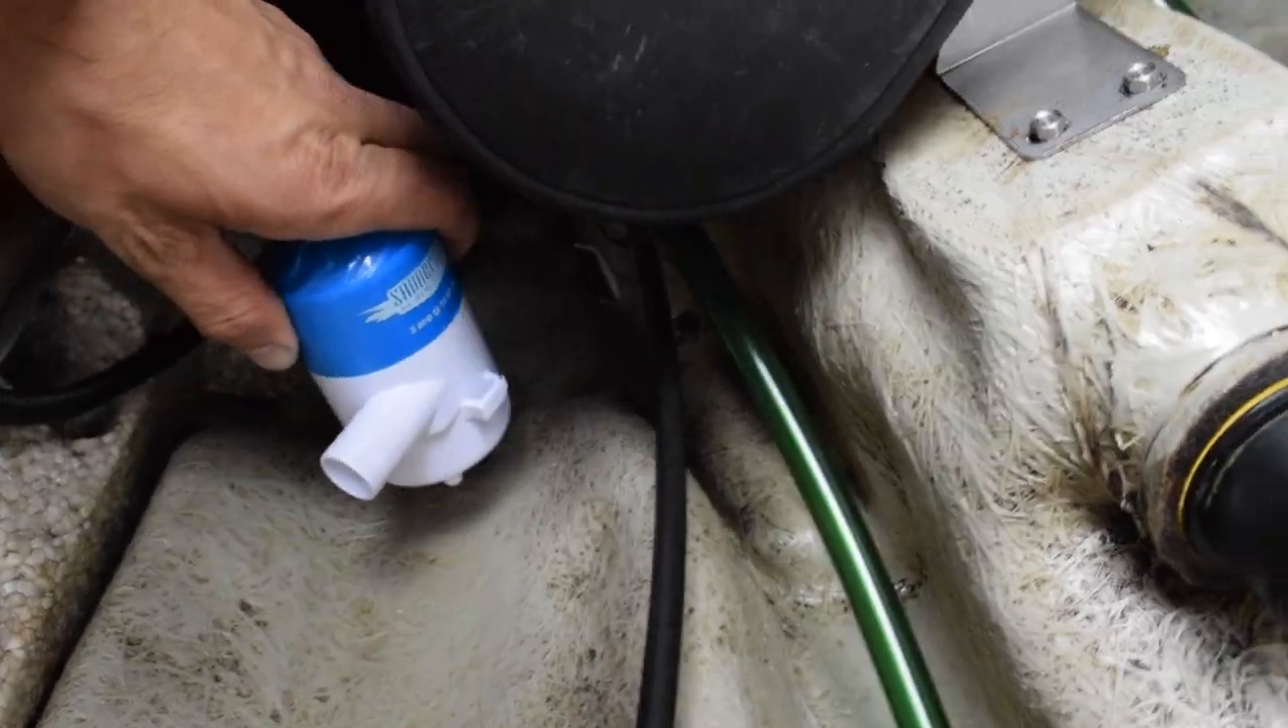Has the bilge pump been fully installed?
No.